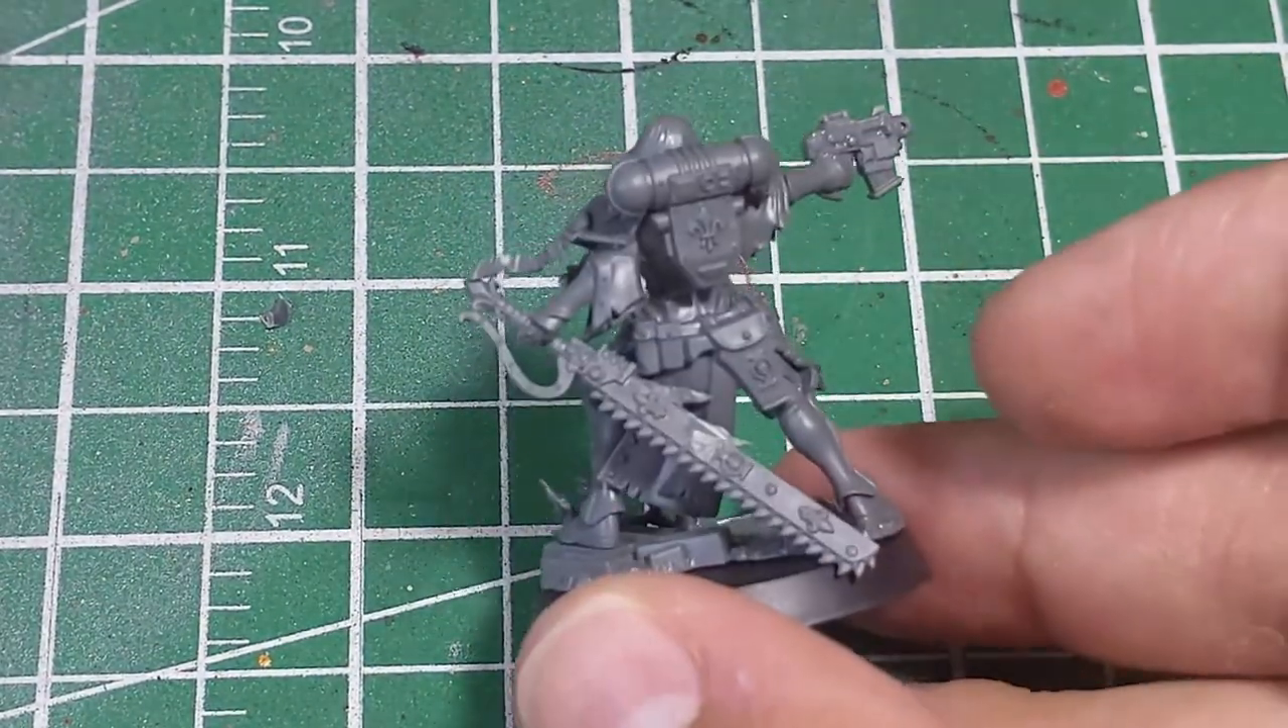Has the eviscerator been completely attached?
Yes.